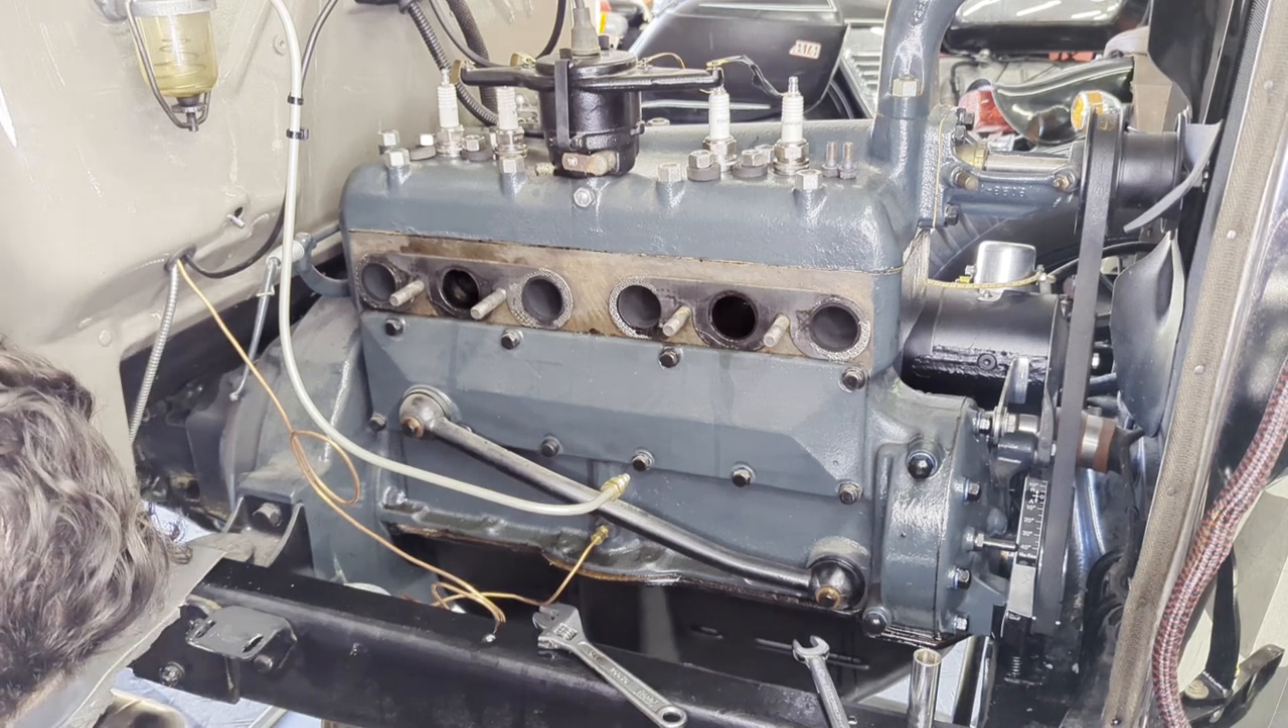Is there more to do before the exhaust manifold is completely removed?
No.